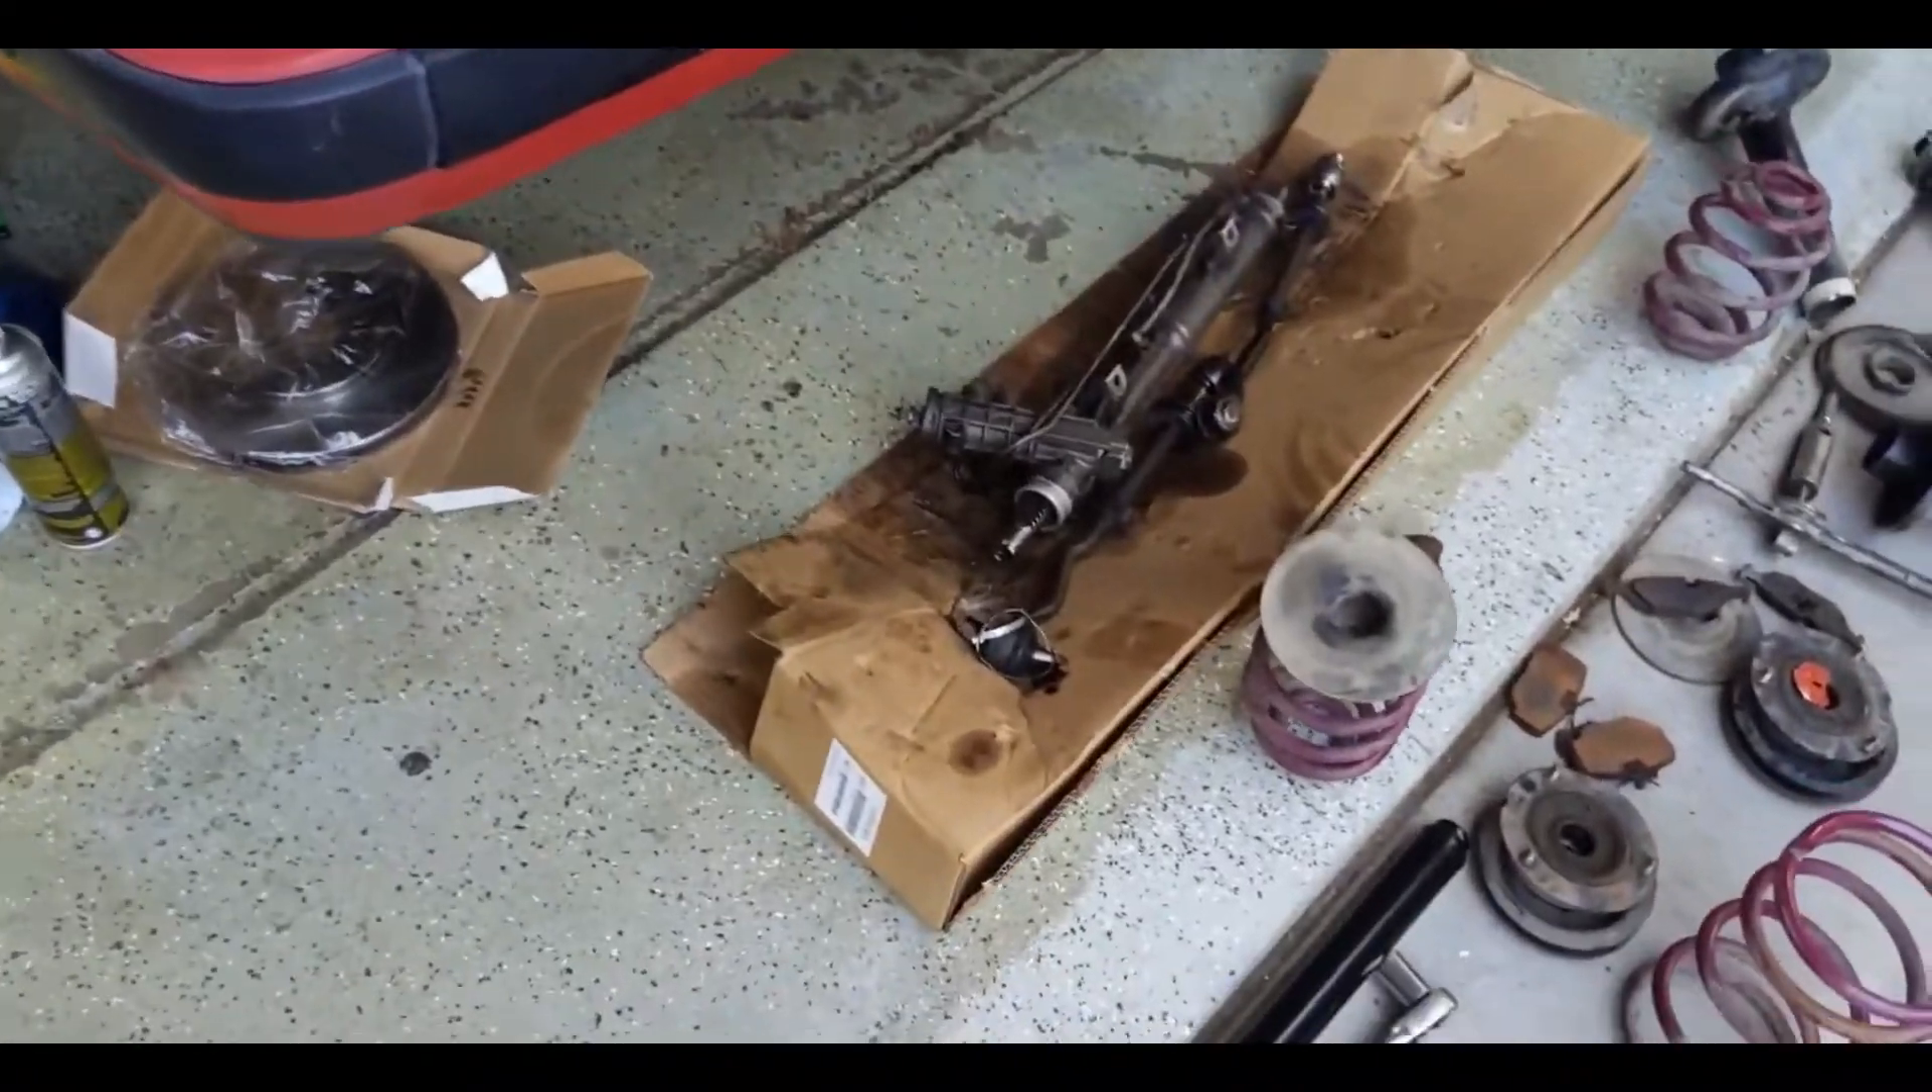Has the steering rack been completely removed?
Yes.